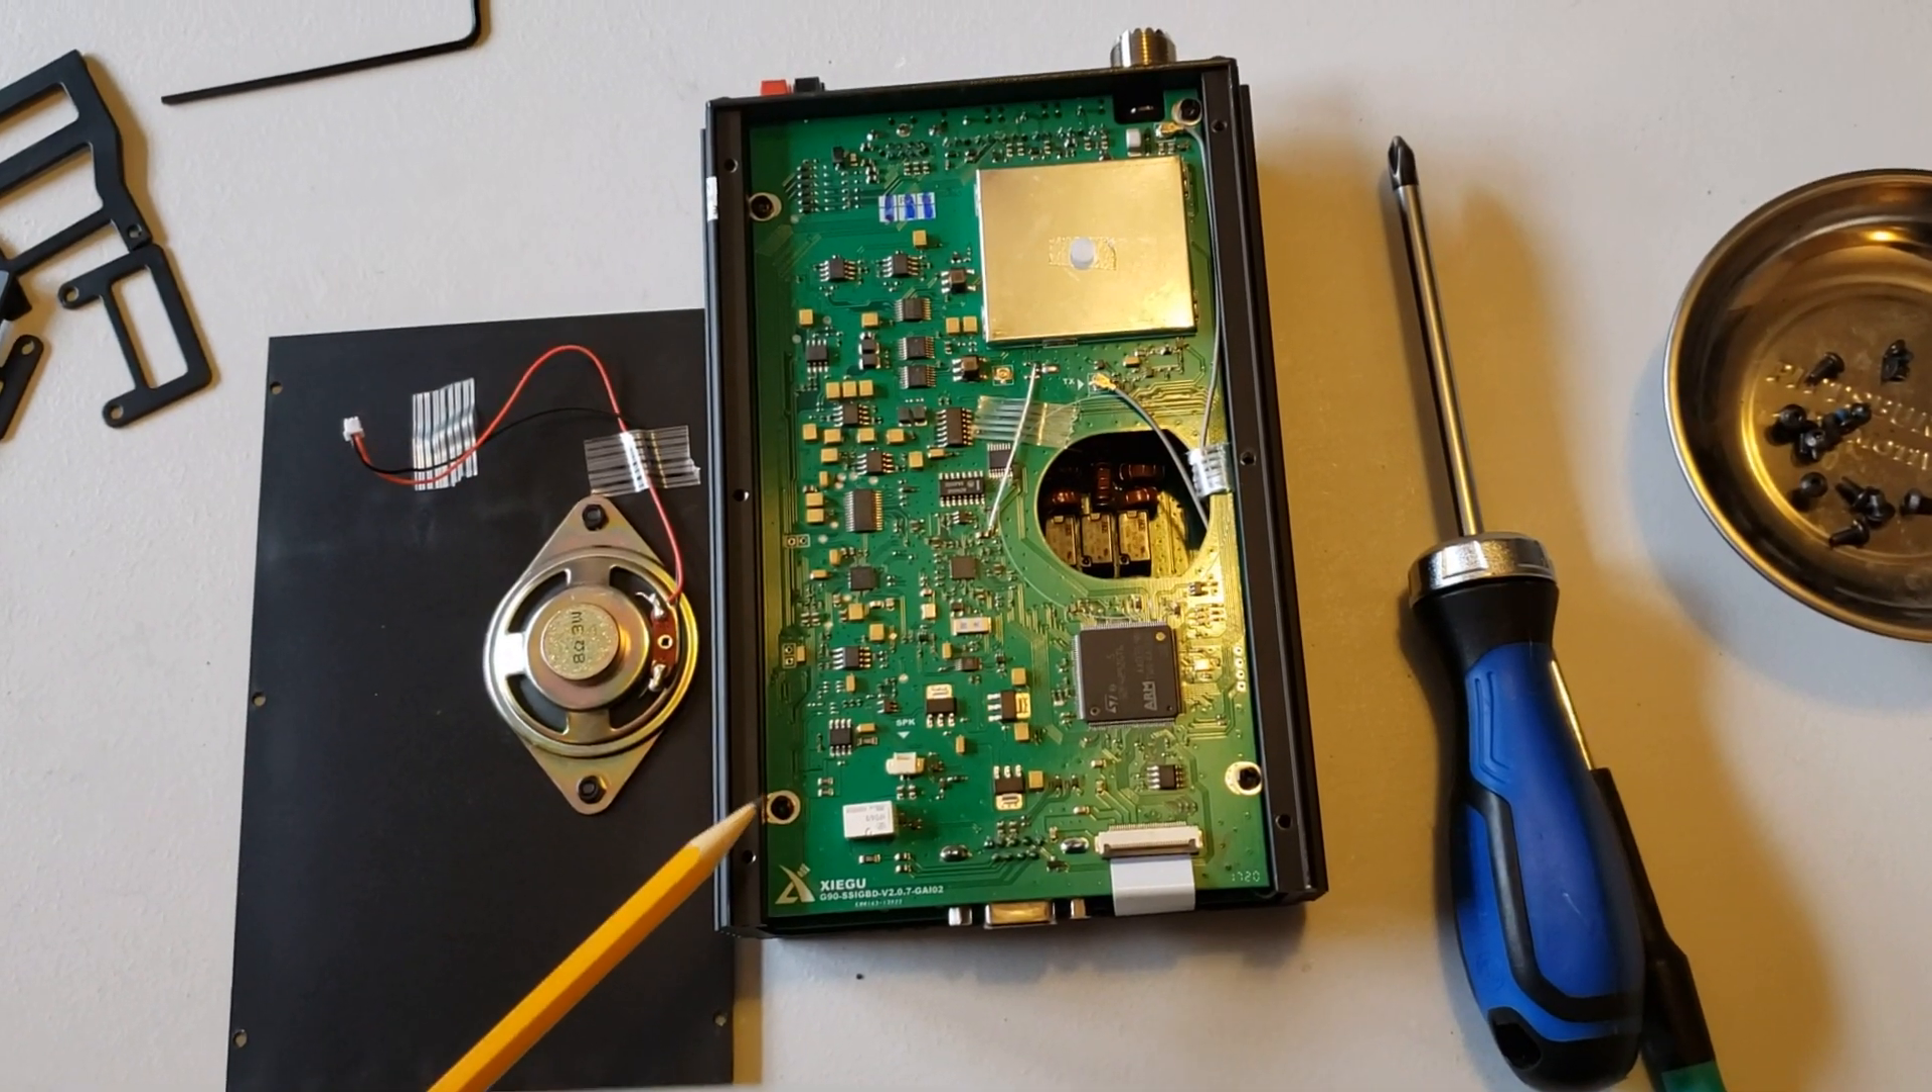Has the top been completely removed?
Yes.